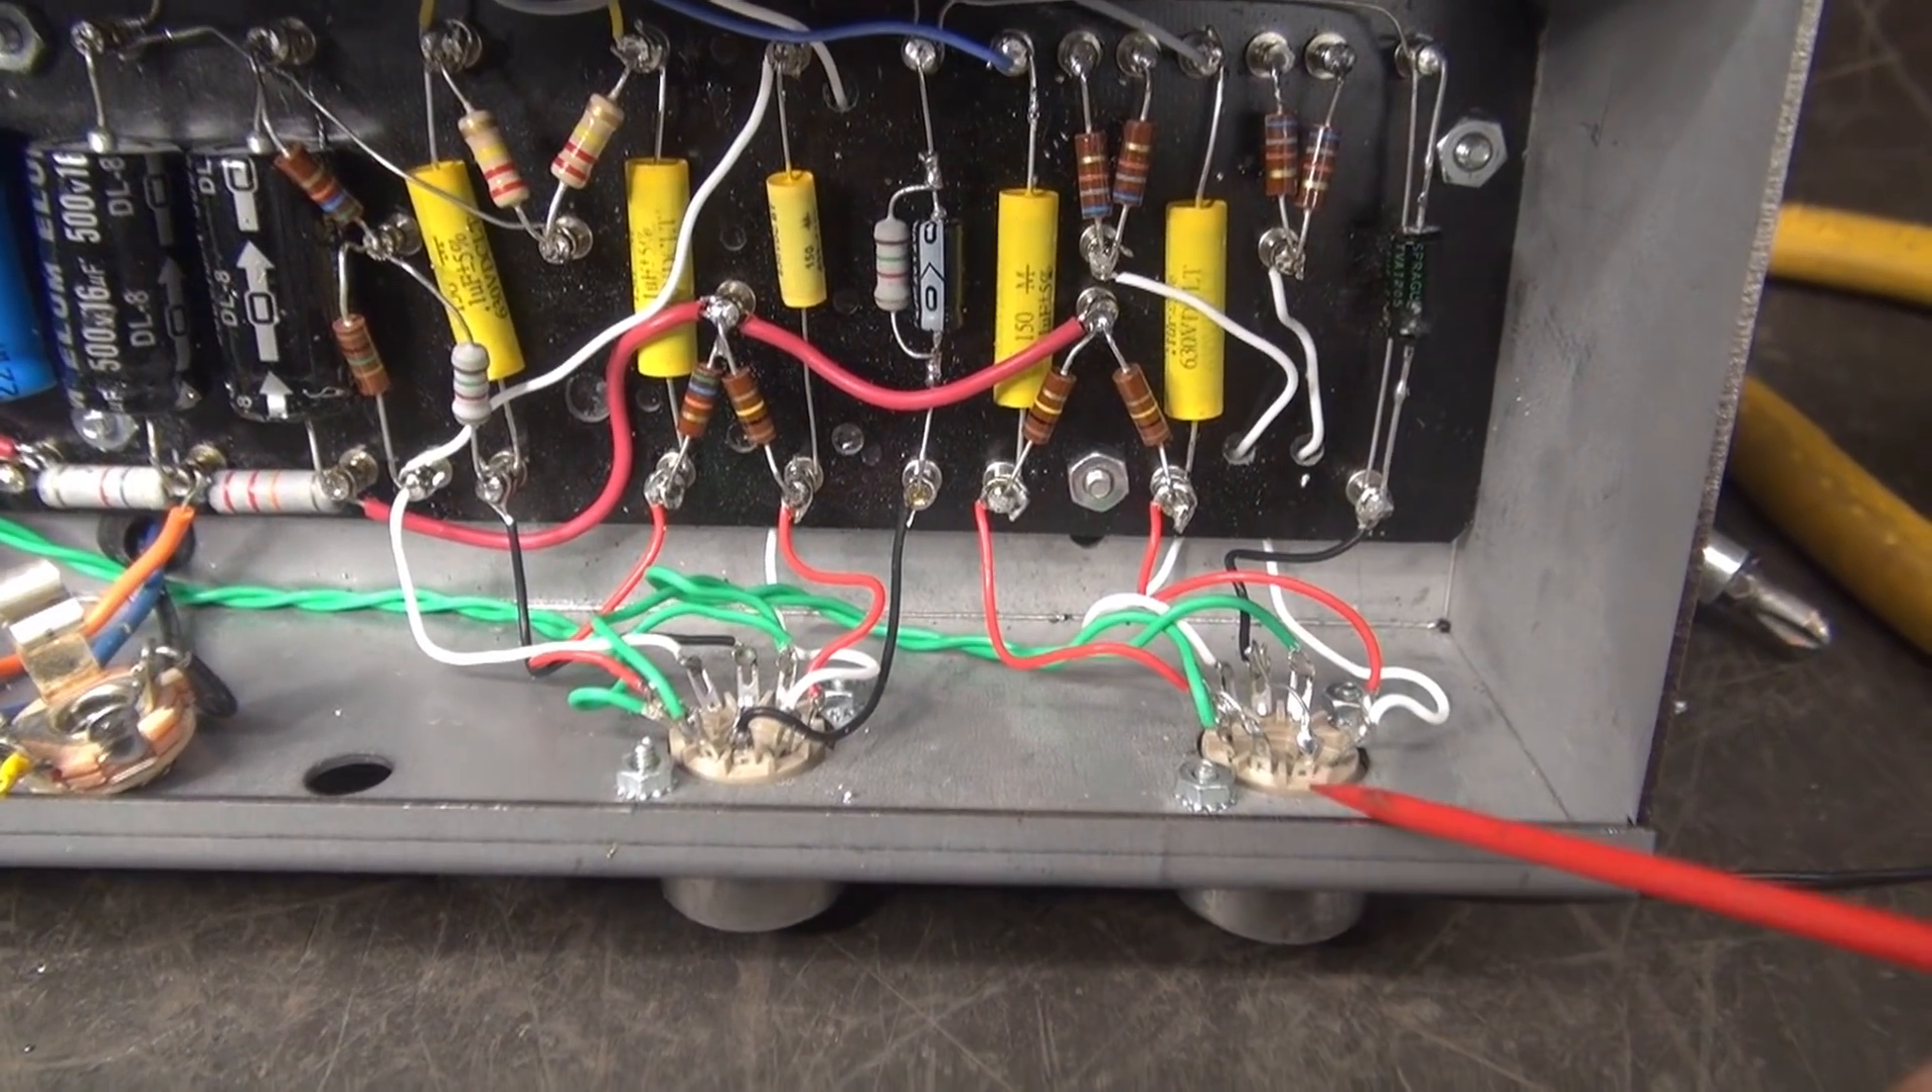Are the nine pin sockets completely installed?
Yes.